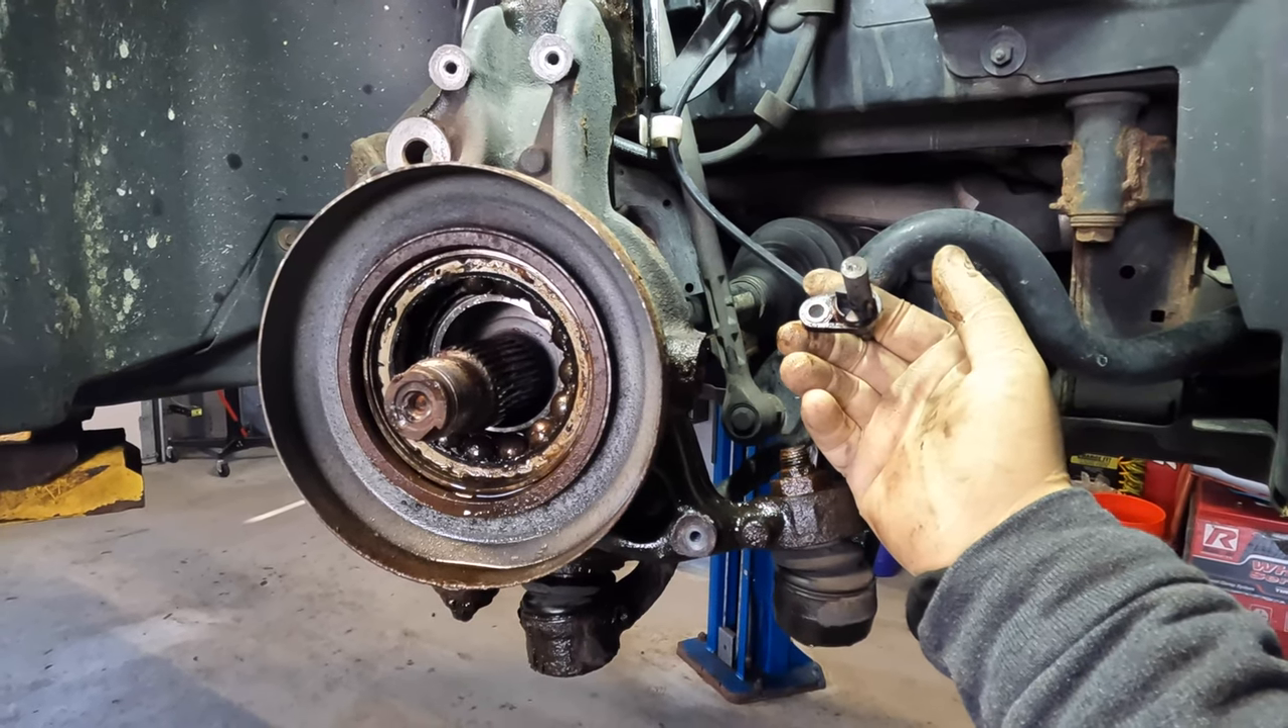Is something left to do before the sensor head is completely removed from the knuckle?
No.